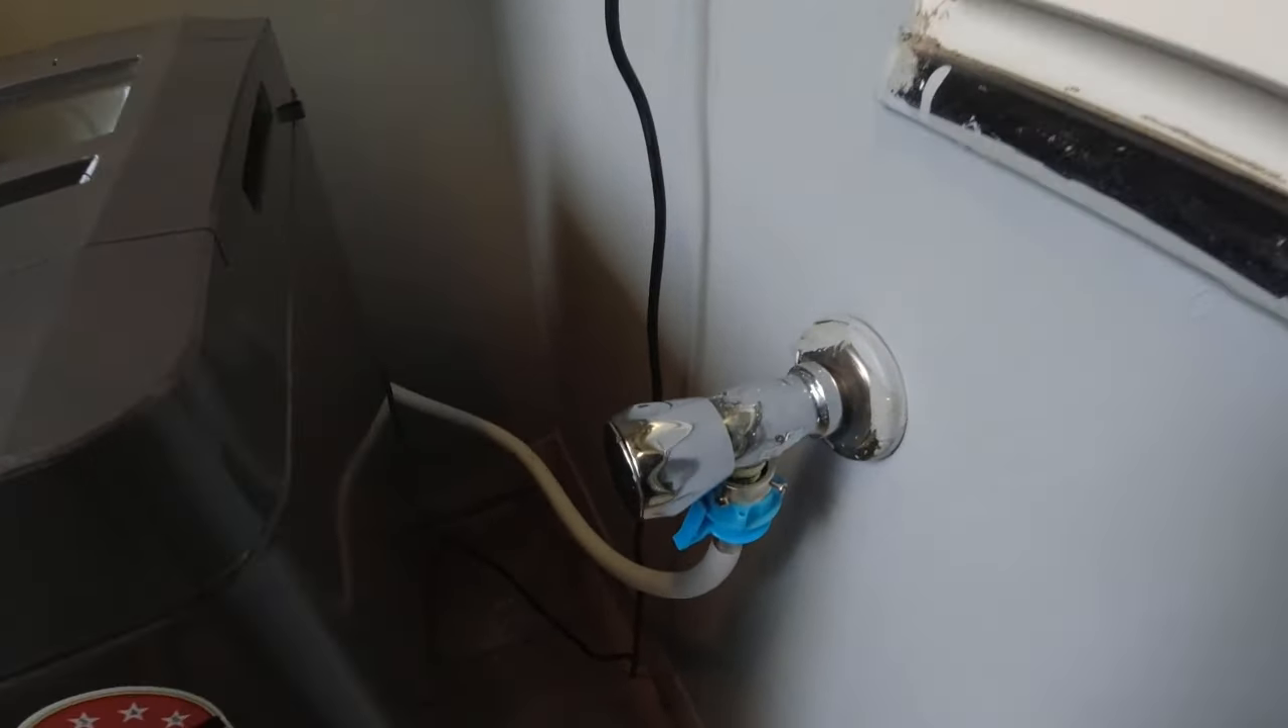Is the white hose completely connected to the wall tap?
Yes.